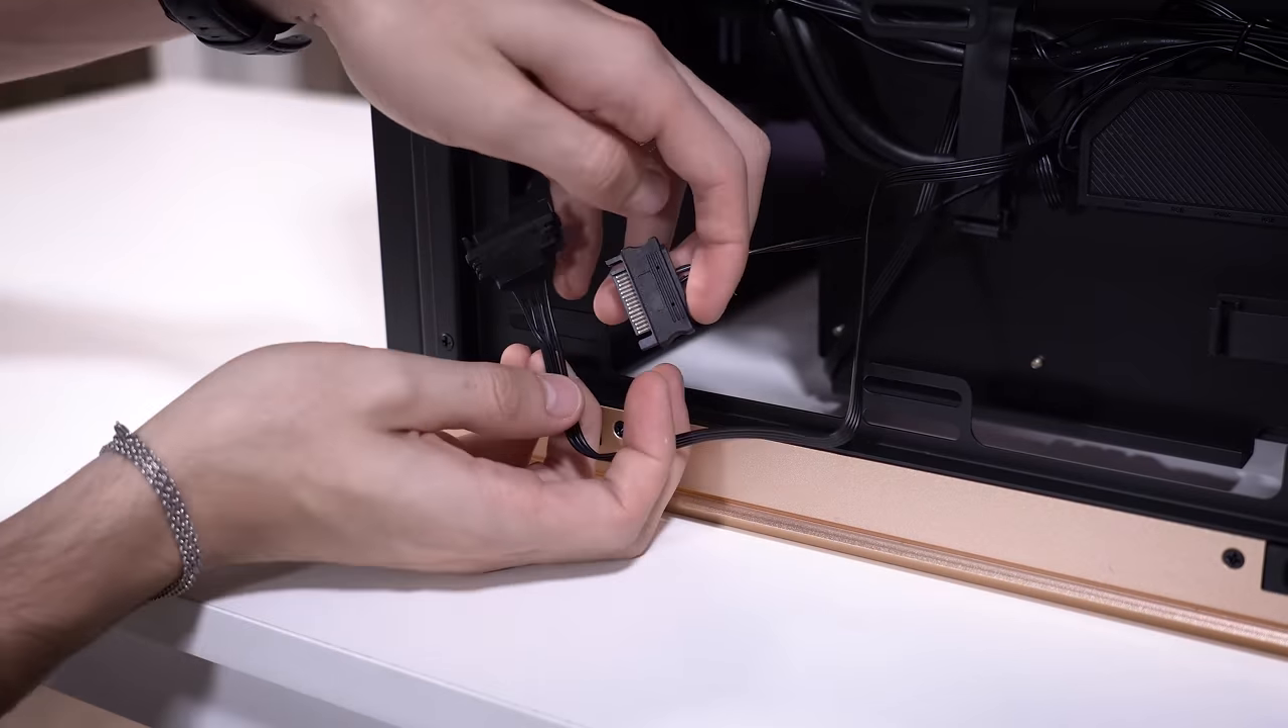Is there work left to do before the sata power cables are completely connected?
Yes.